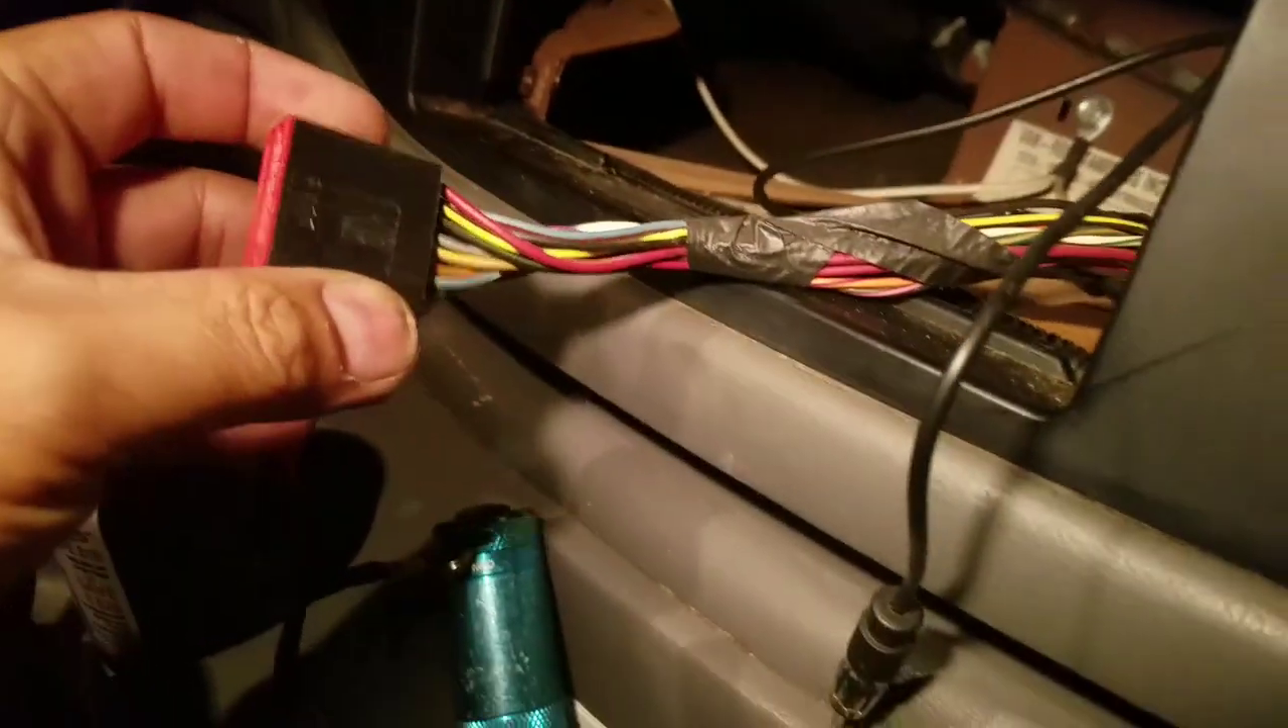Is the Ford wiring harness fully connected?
No.